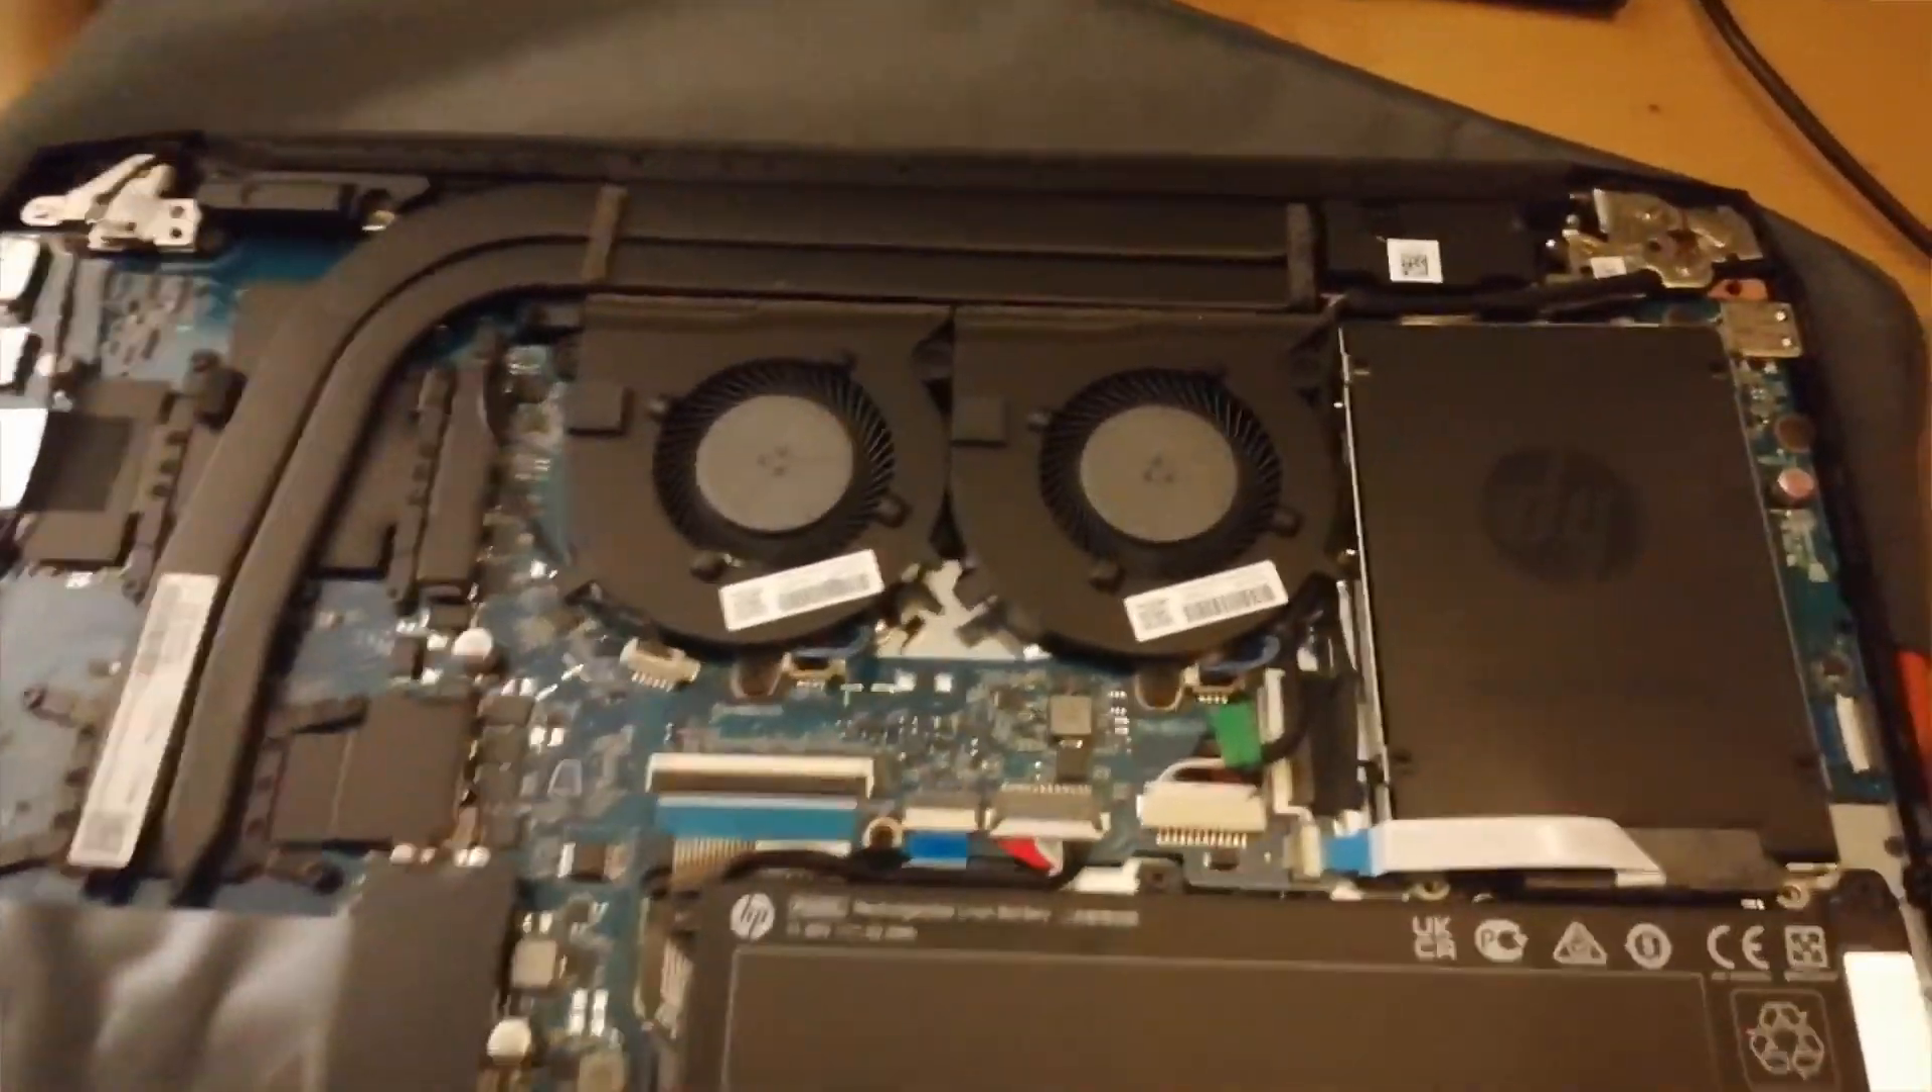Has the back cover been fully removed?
Yes.